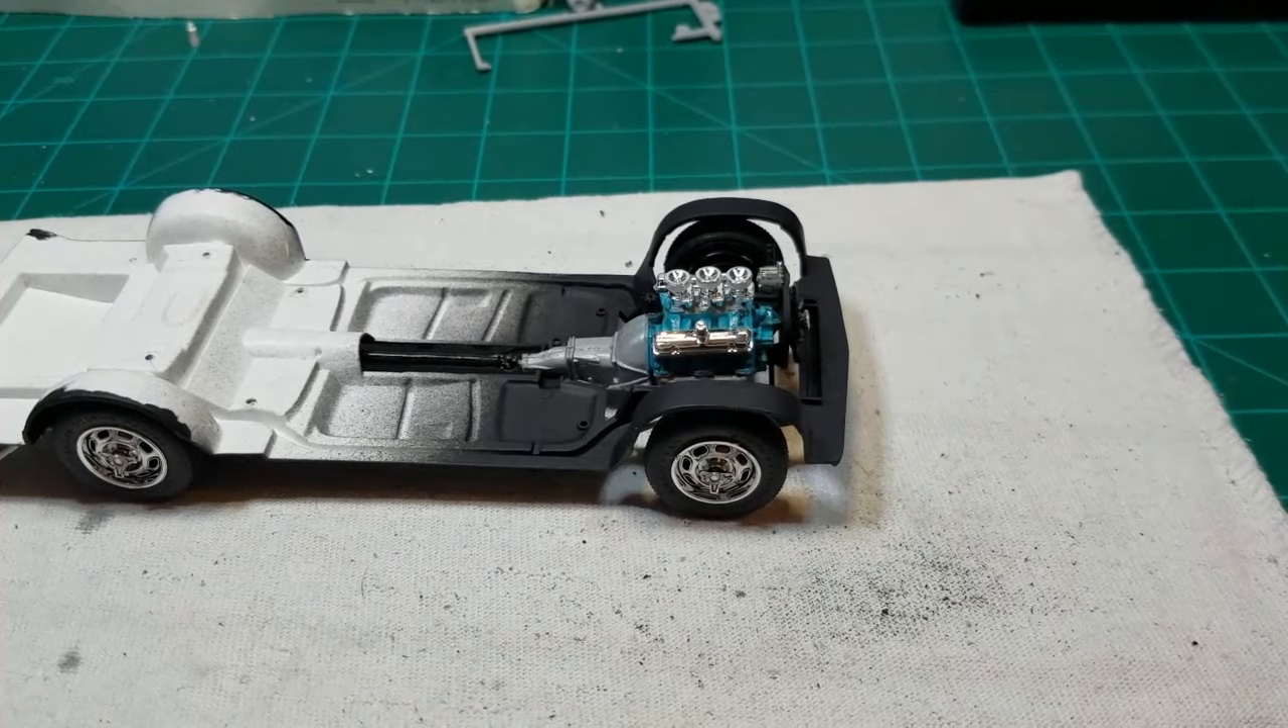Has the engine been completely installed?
Yes.